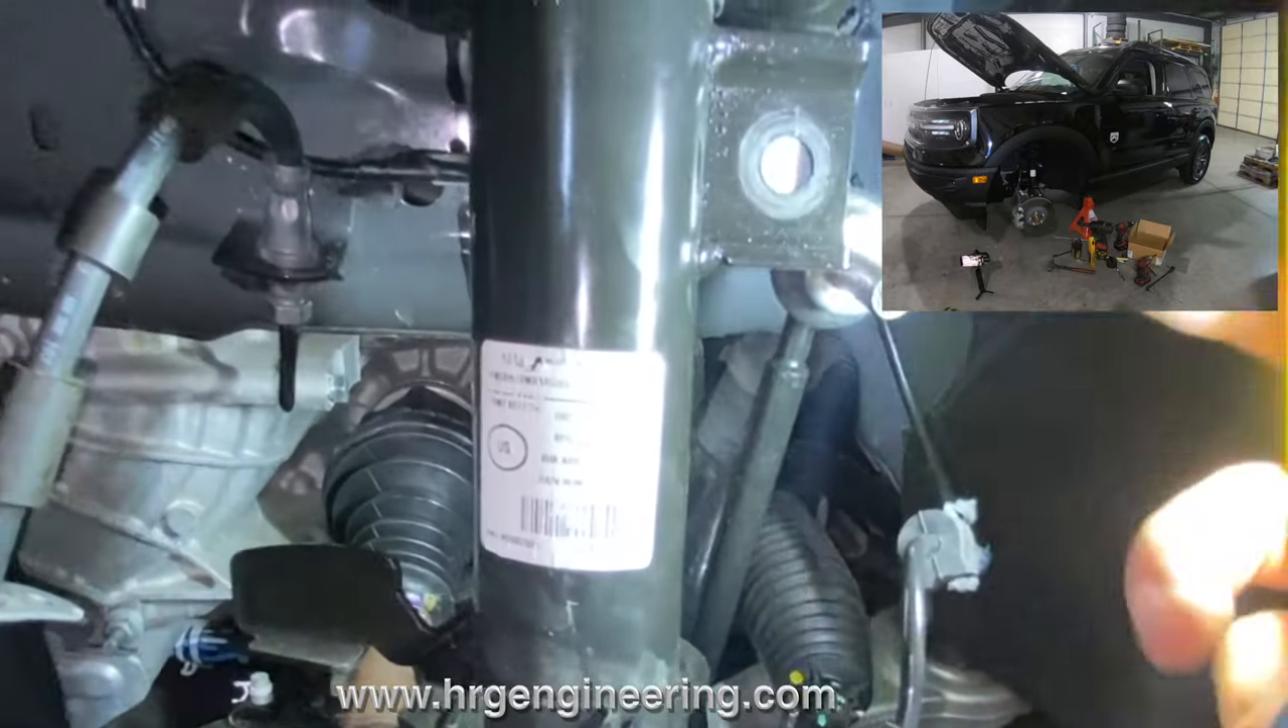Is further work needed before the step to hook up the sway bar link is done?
Yes.